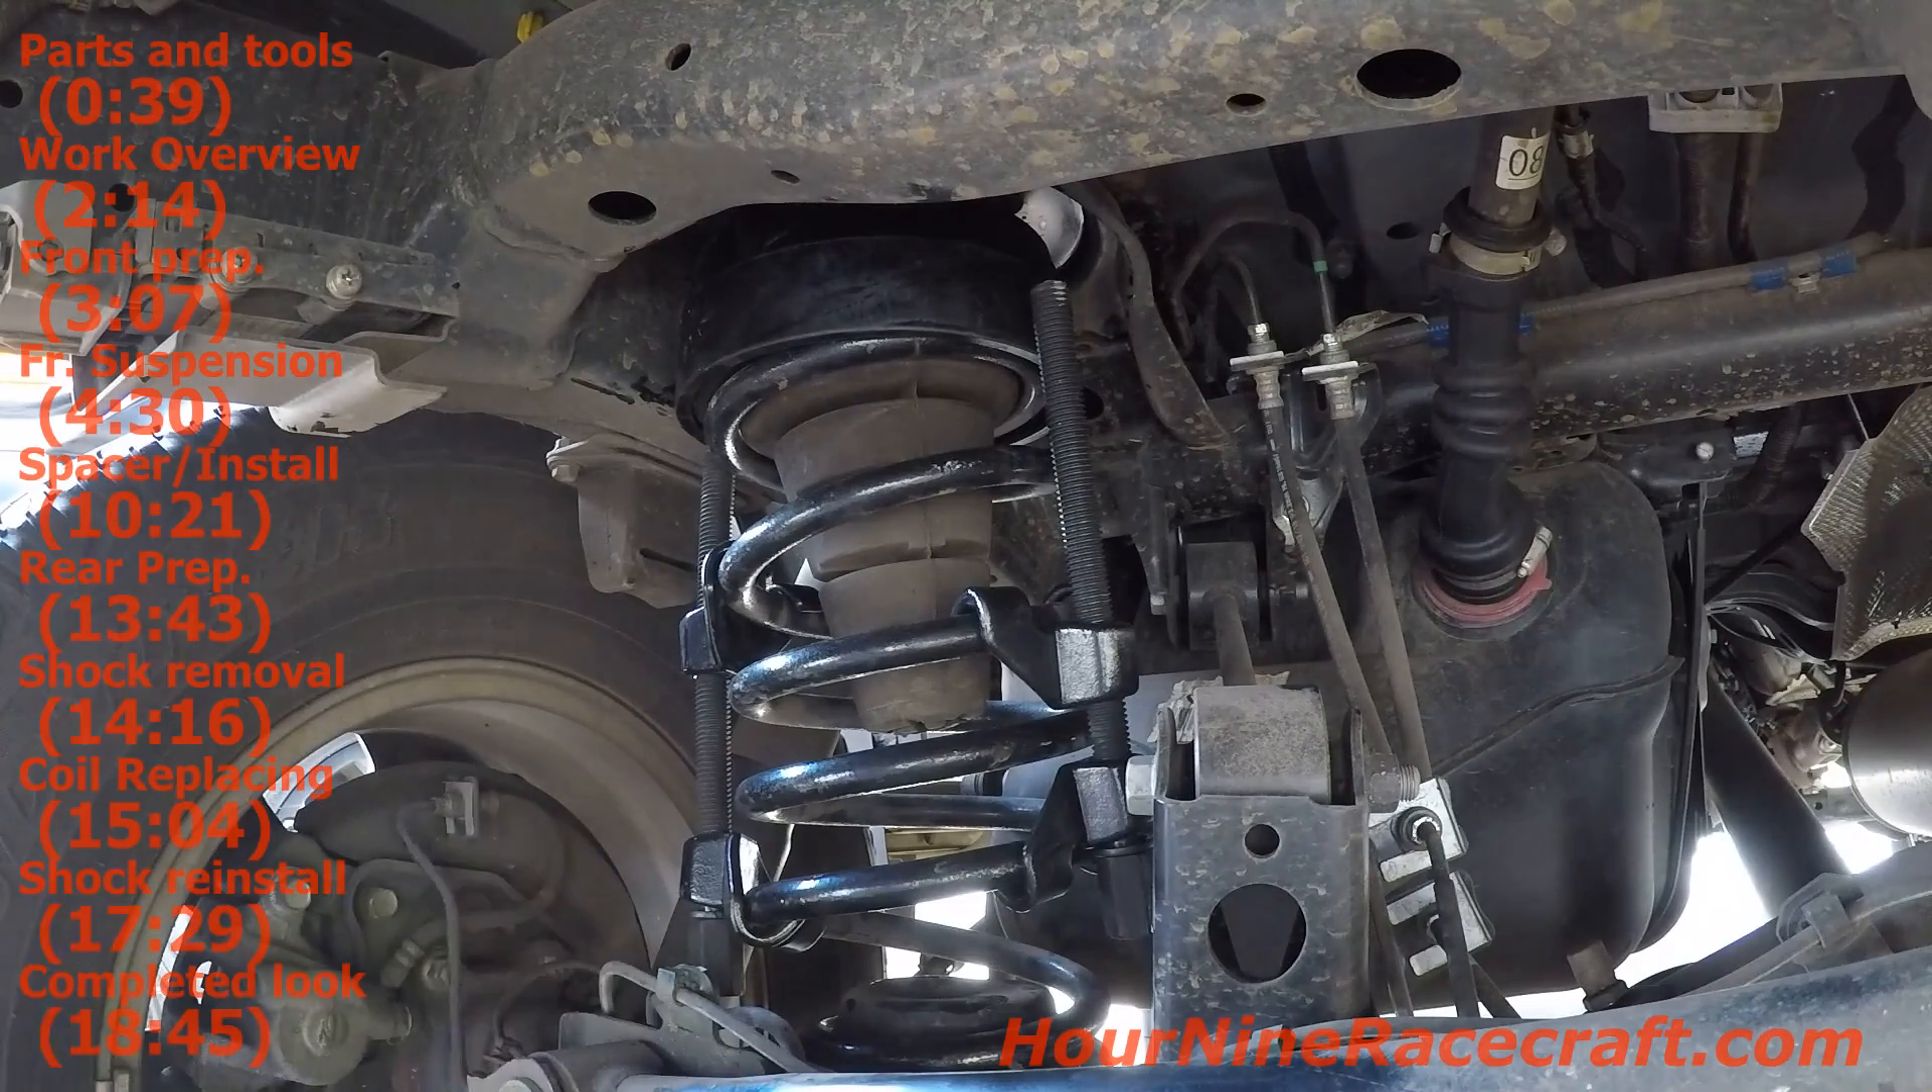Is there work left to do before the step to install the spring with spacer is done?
Yes.